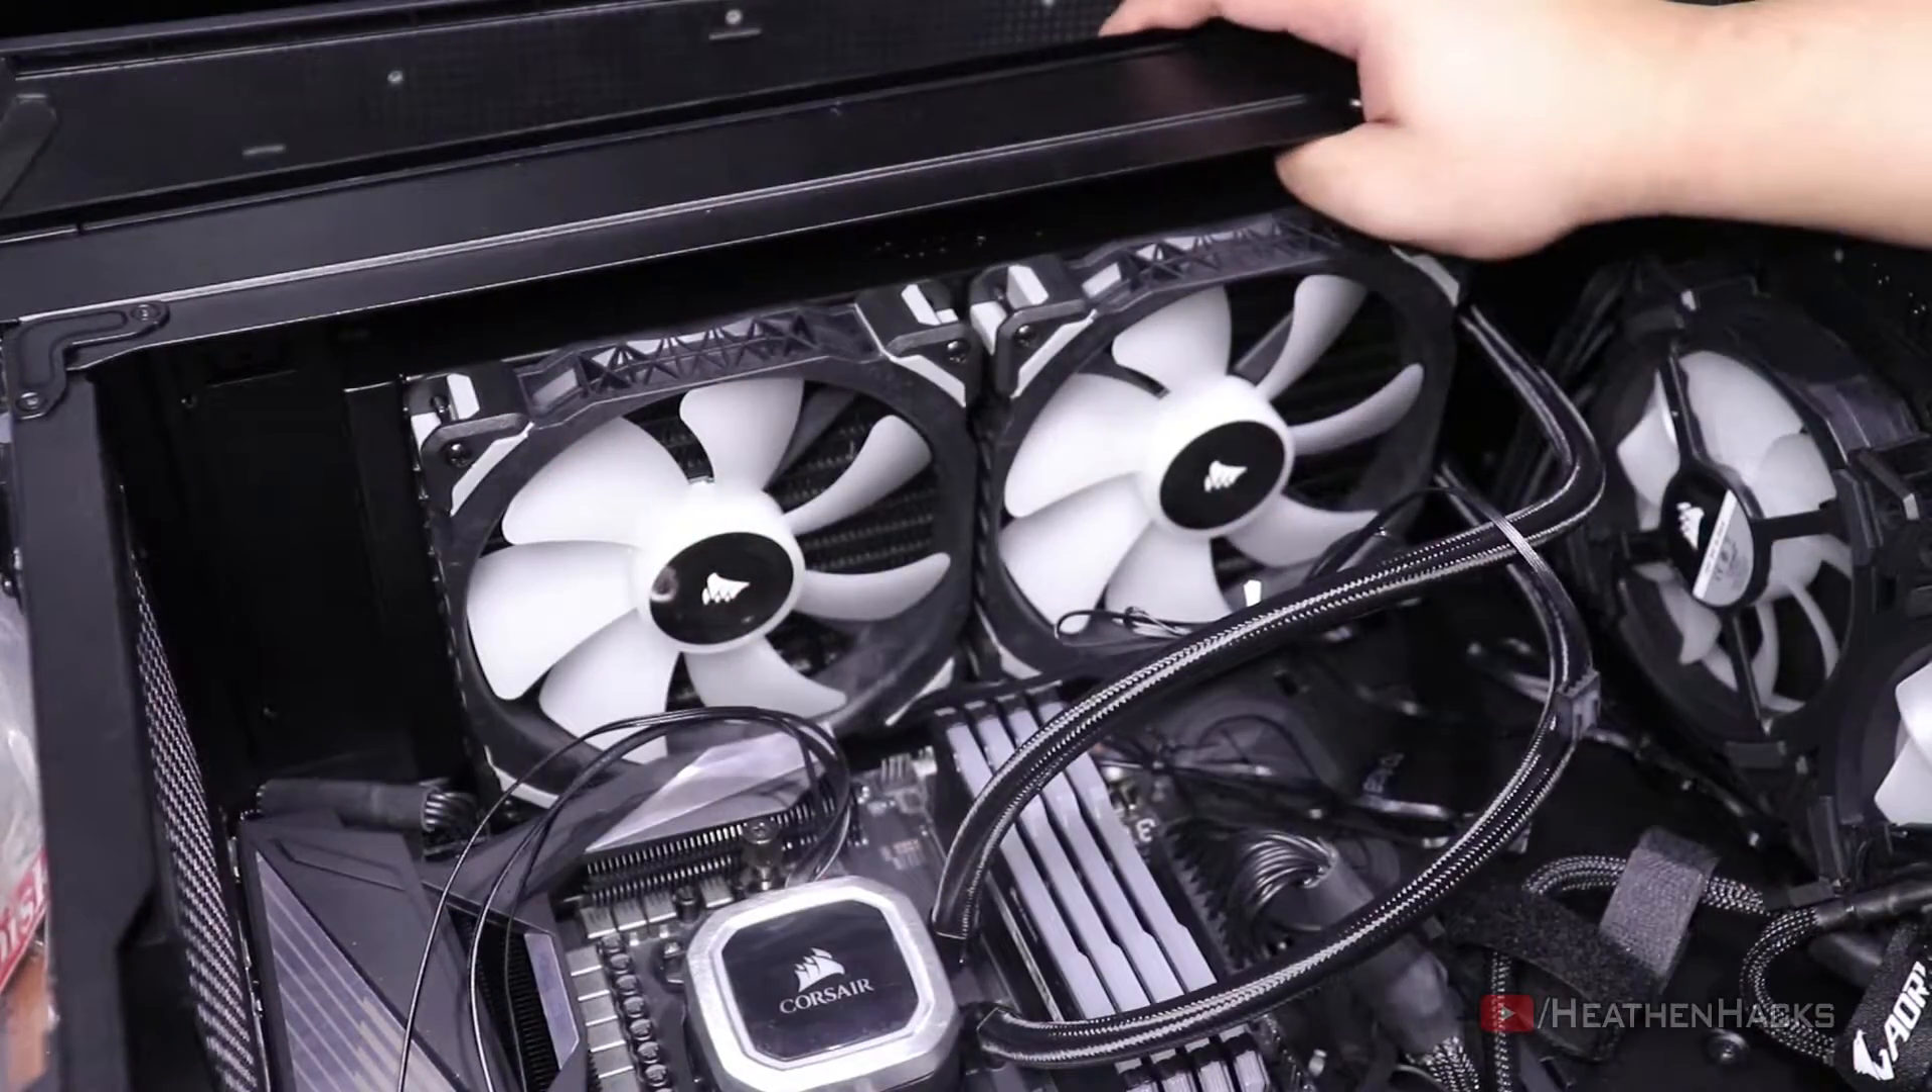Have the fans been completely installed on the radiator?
Yes.